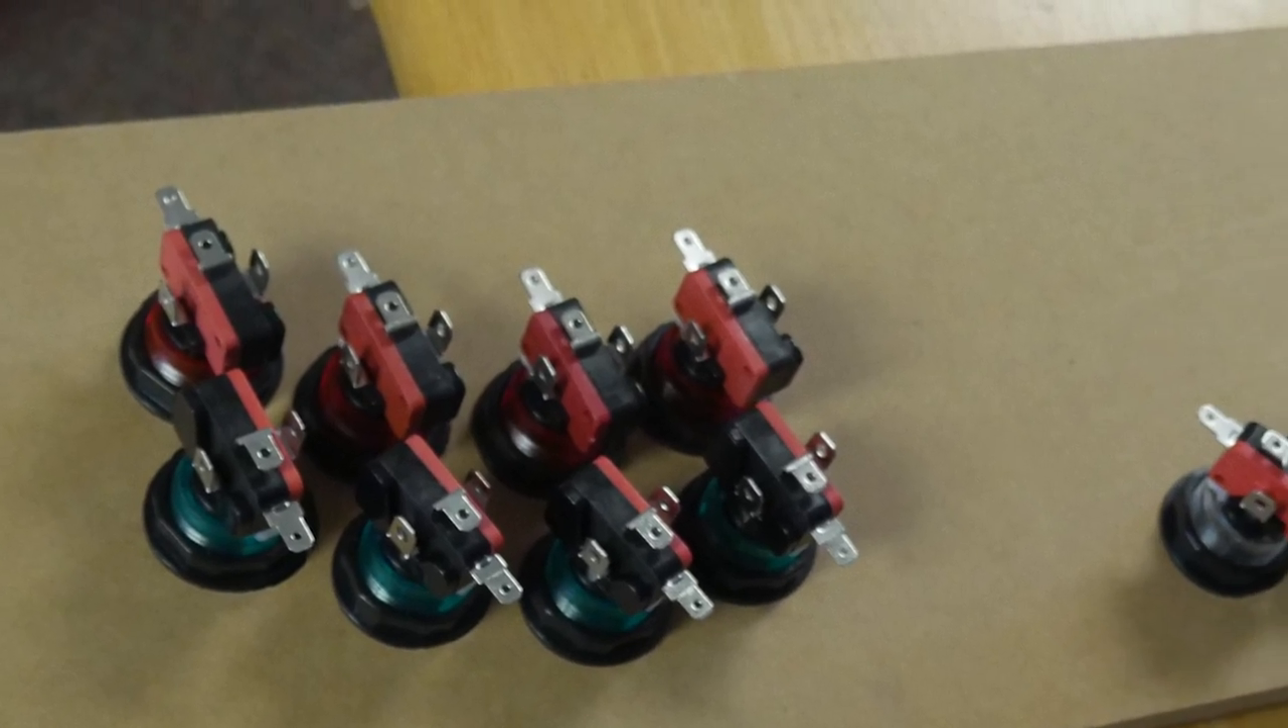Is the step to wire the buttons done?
No.